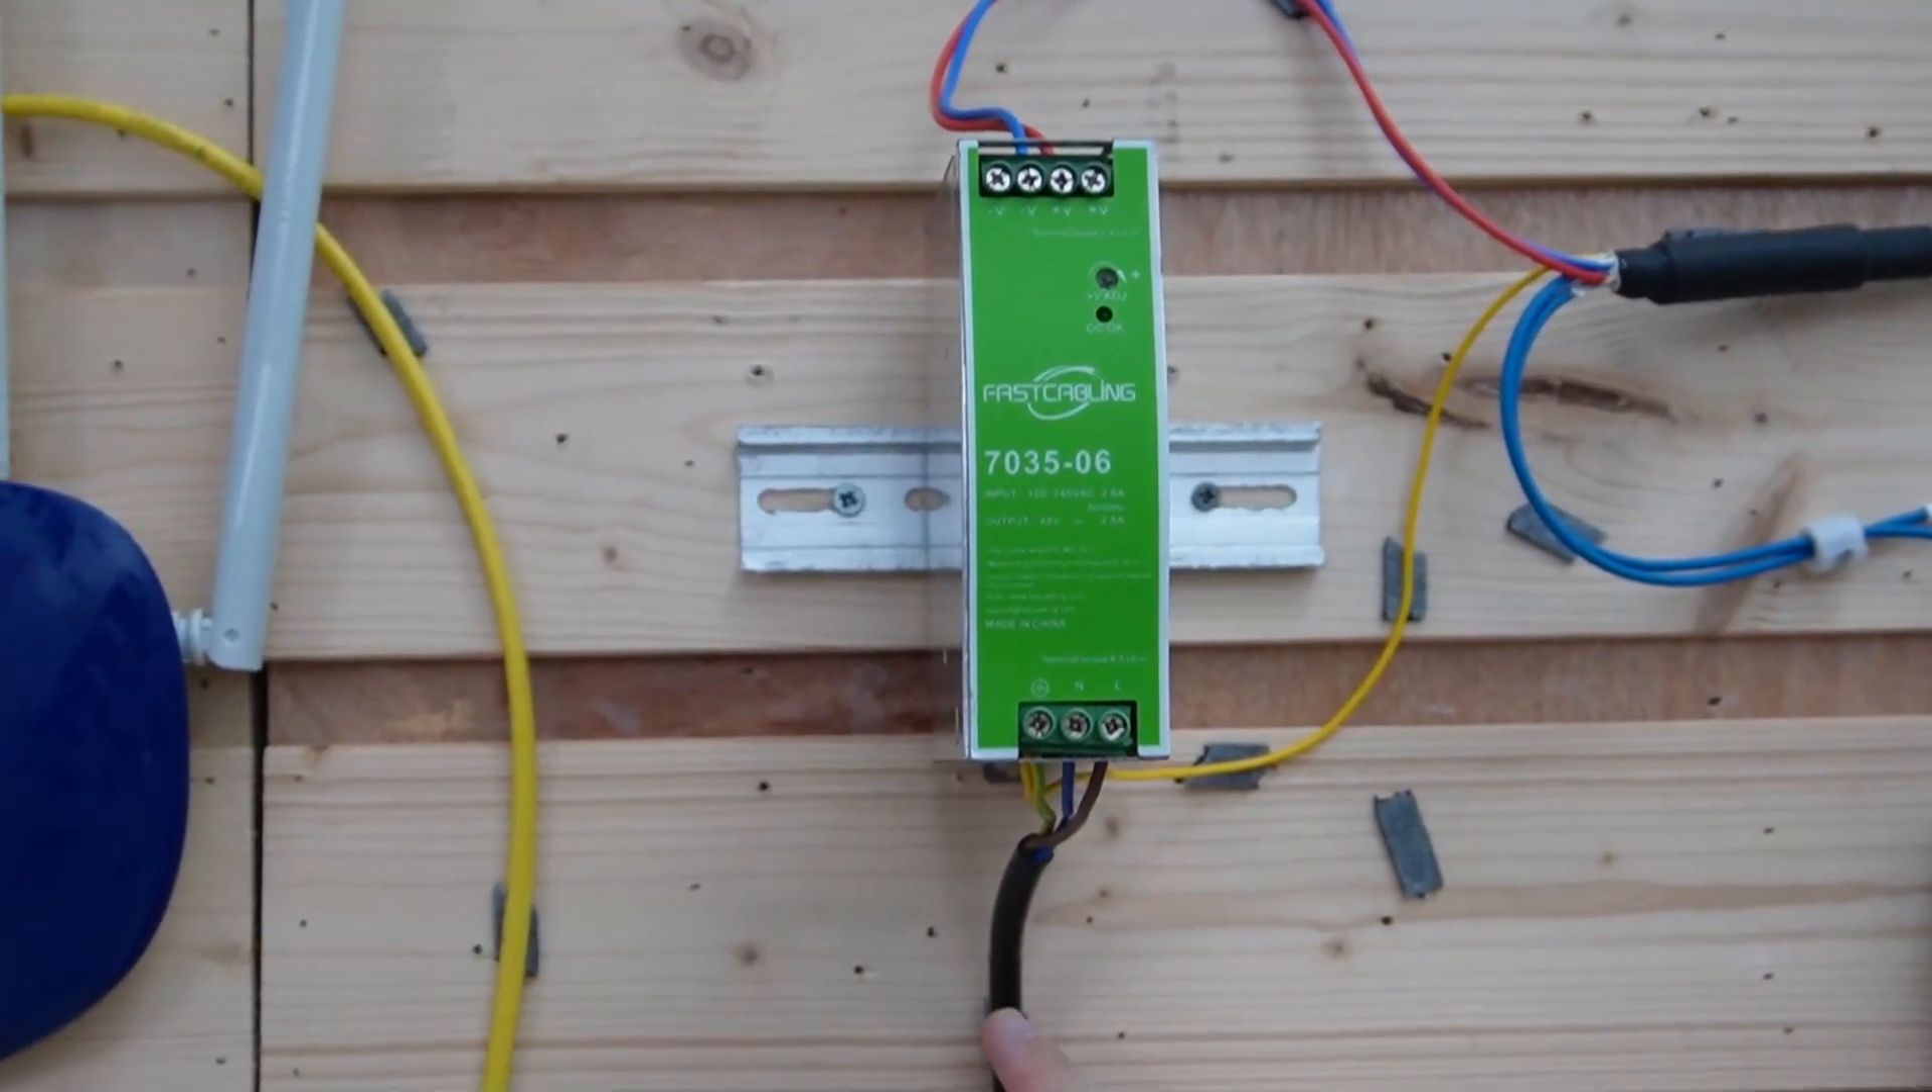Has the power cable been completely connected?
Yes.